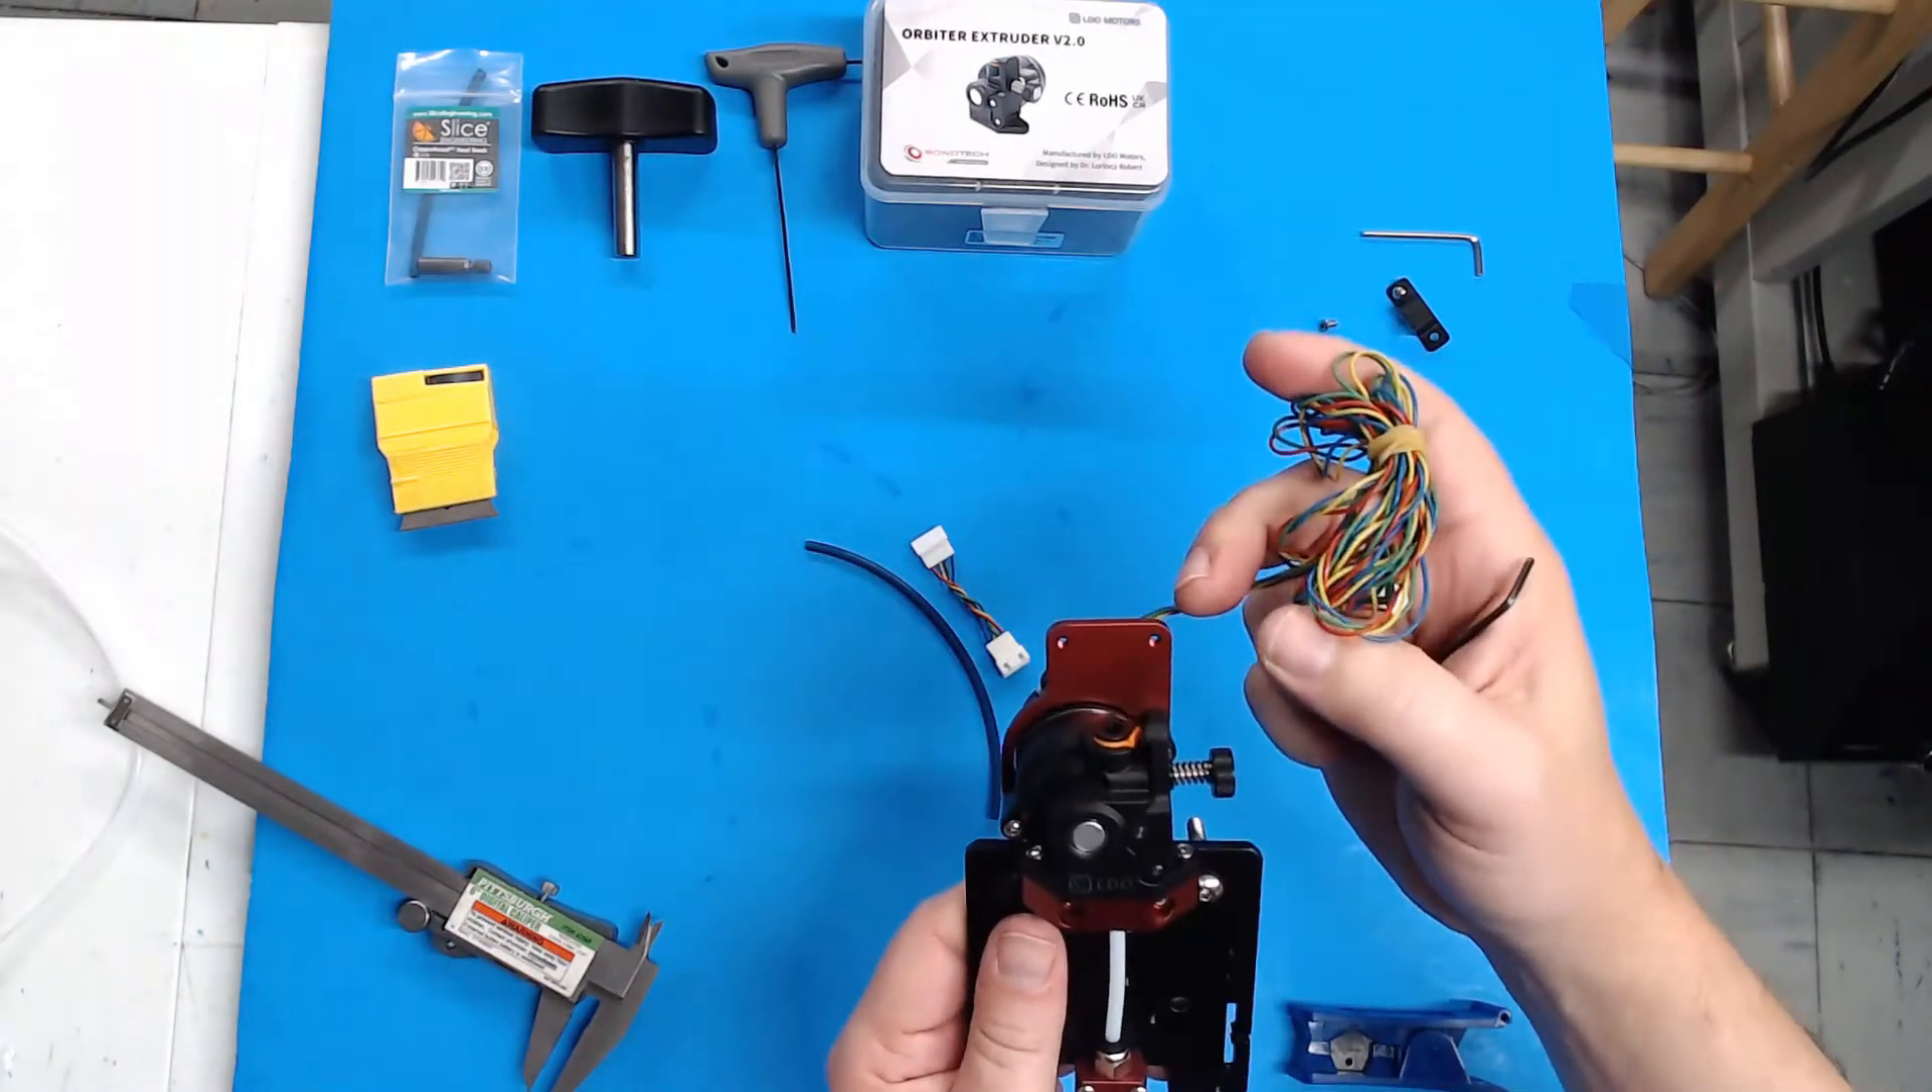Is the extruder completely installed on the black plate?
Yes.